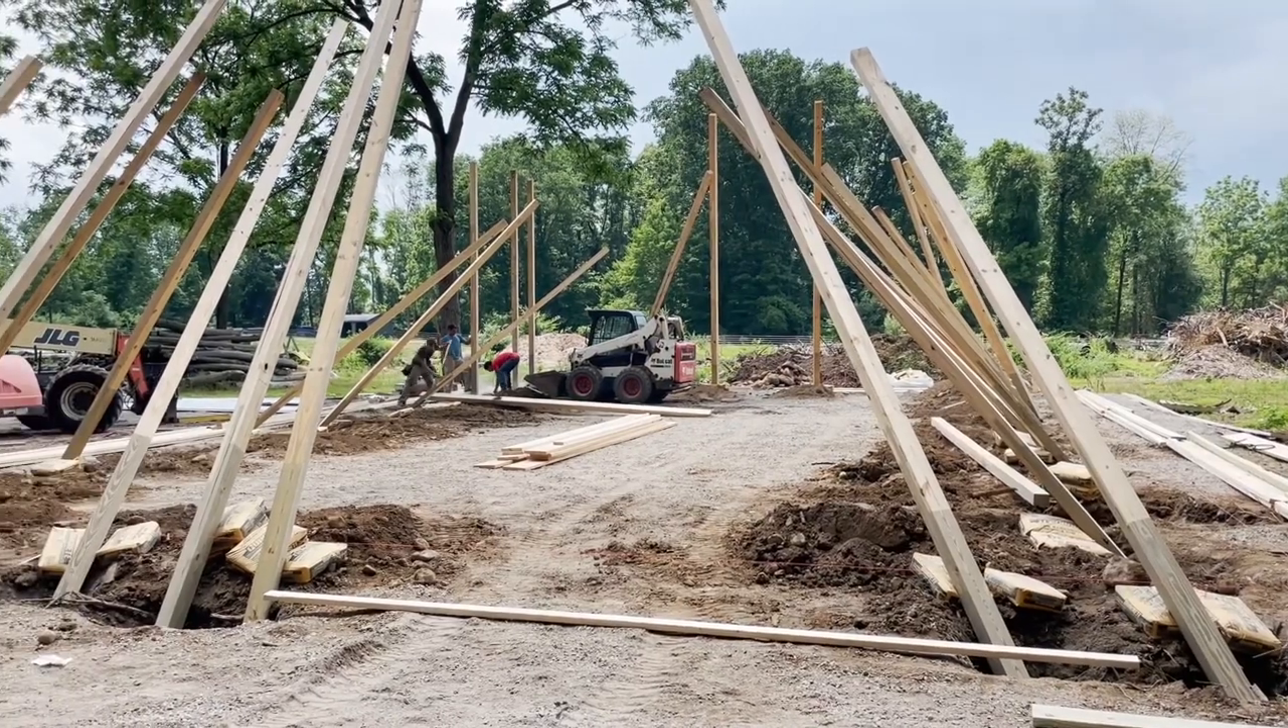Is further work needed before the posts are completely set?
Yes.